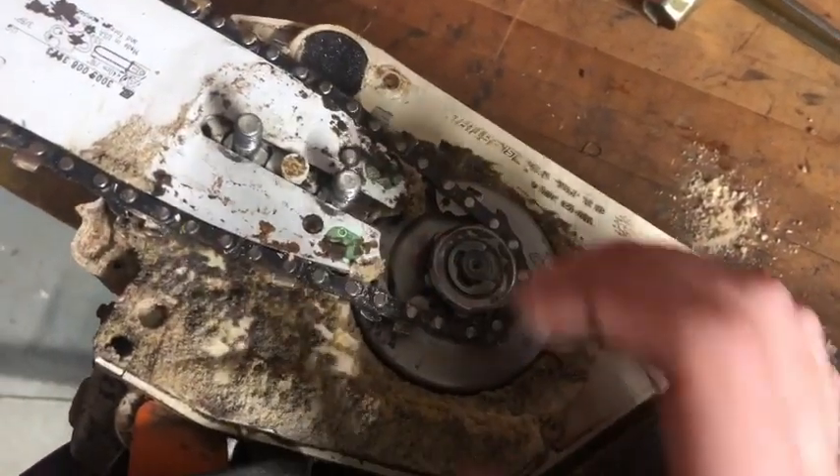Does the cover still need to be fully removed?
No.